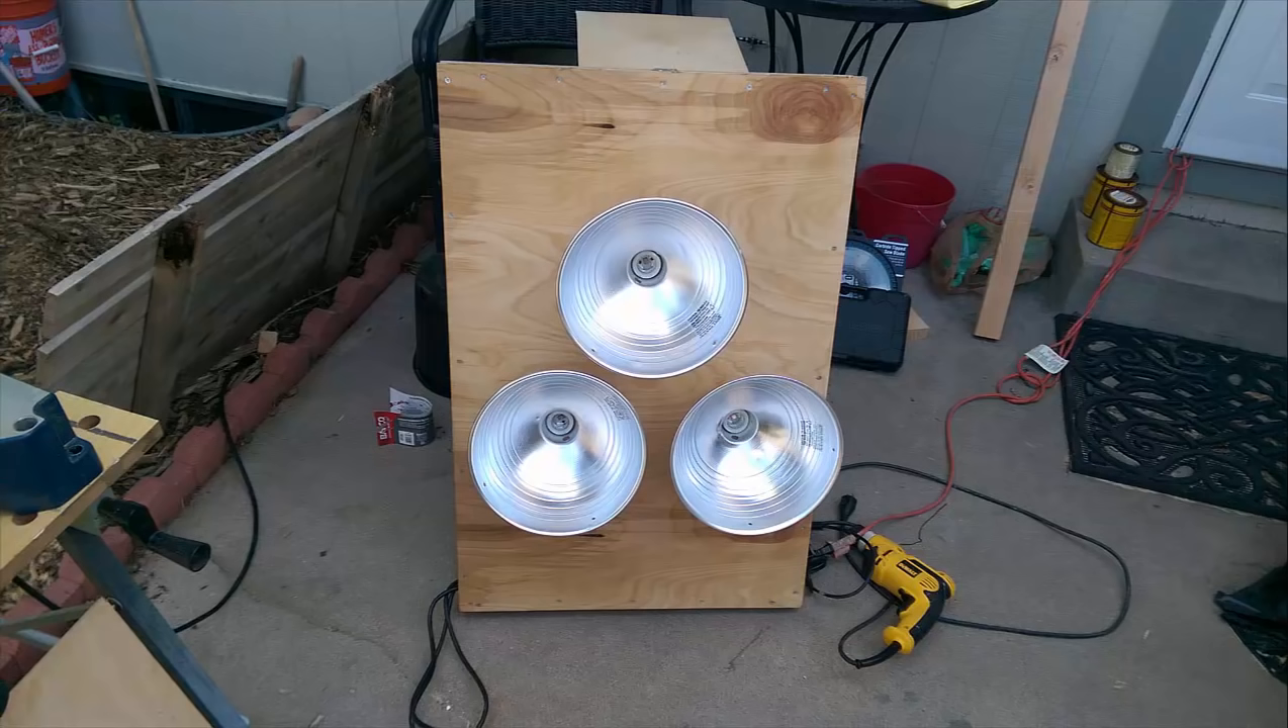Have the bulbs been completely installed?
No.